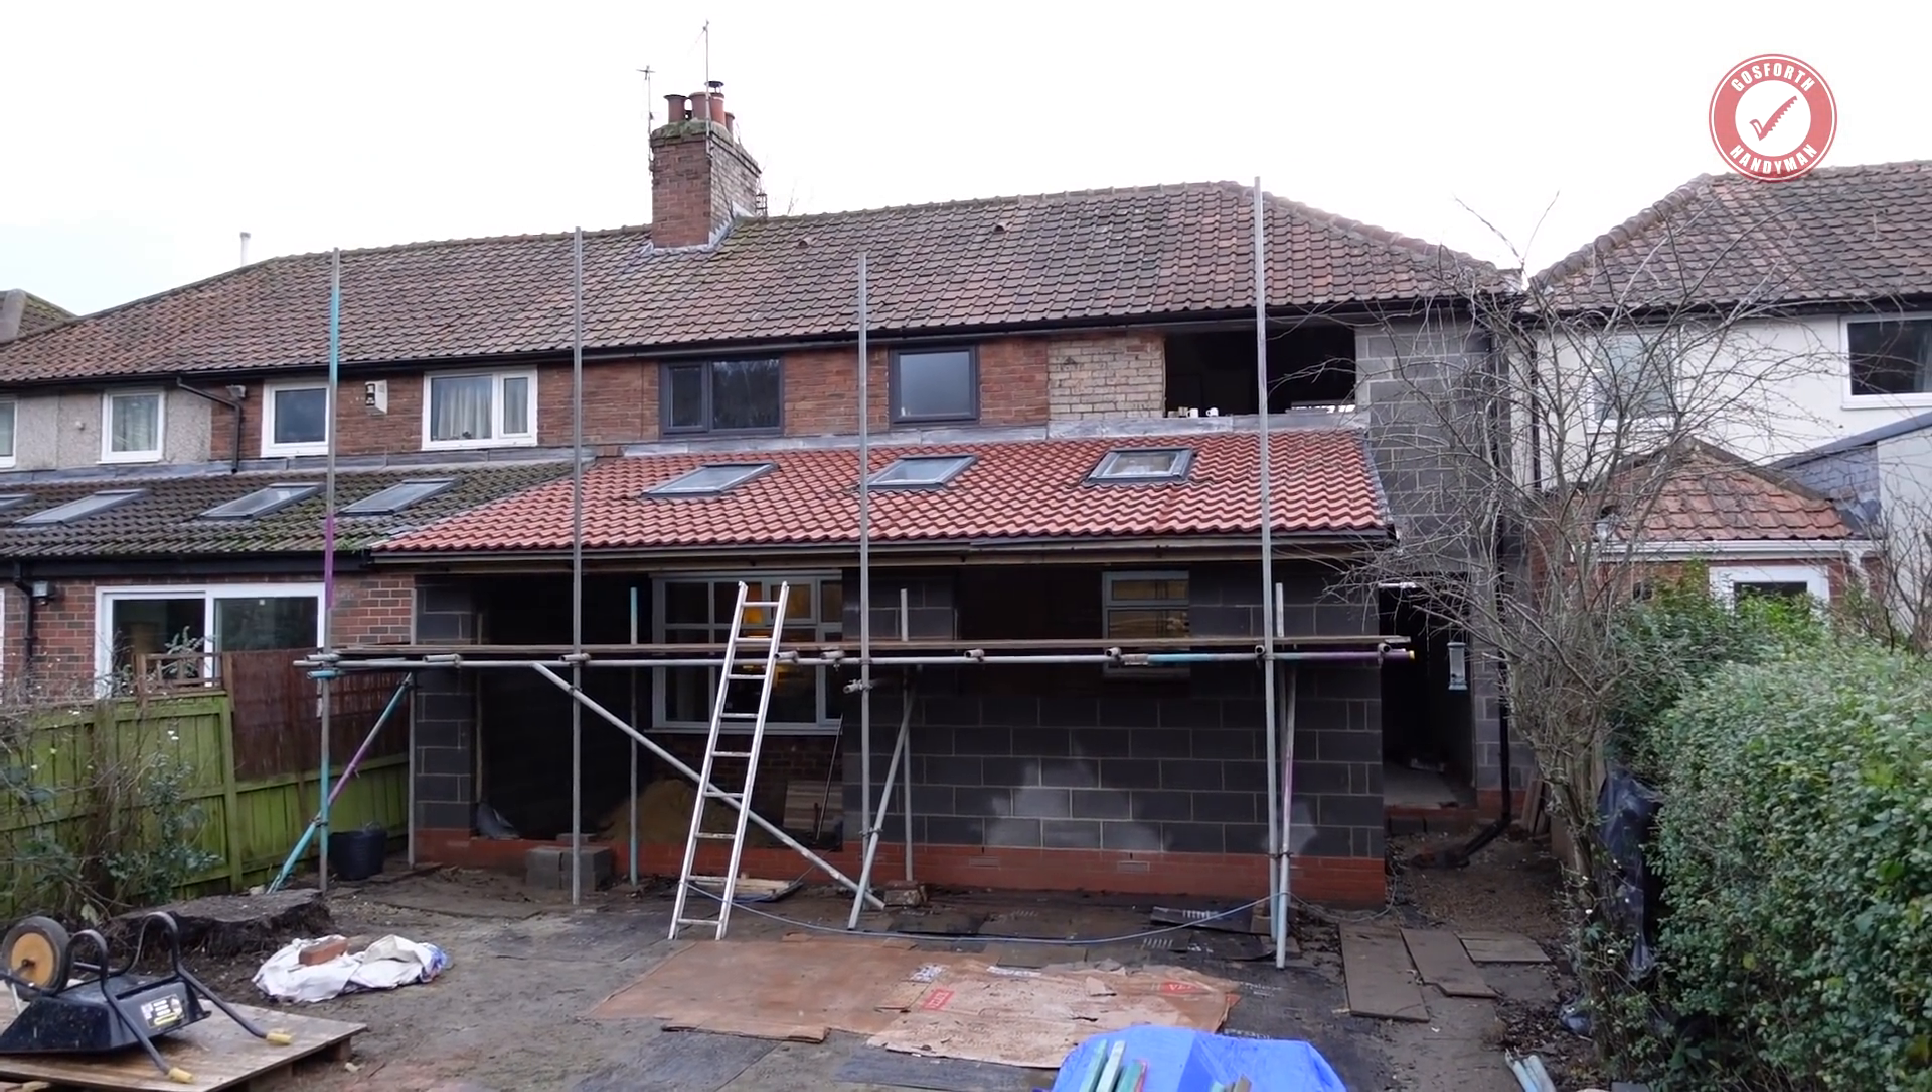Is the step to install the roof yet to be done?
No.